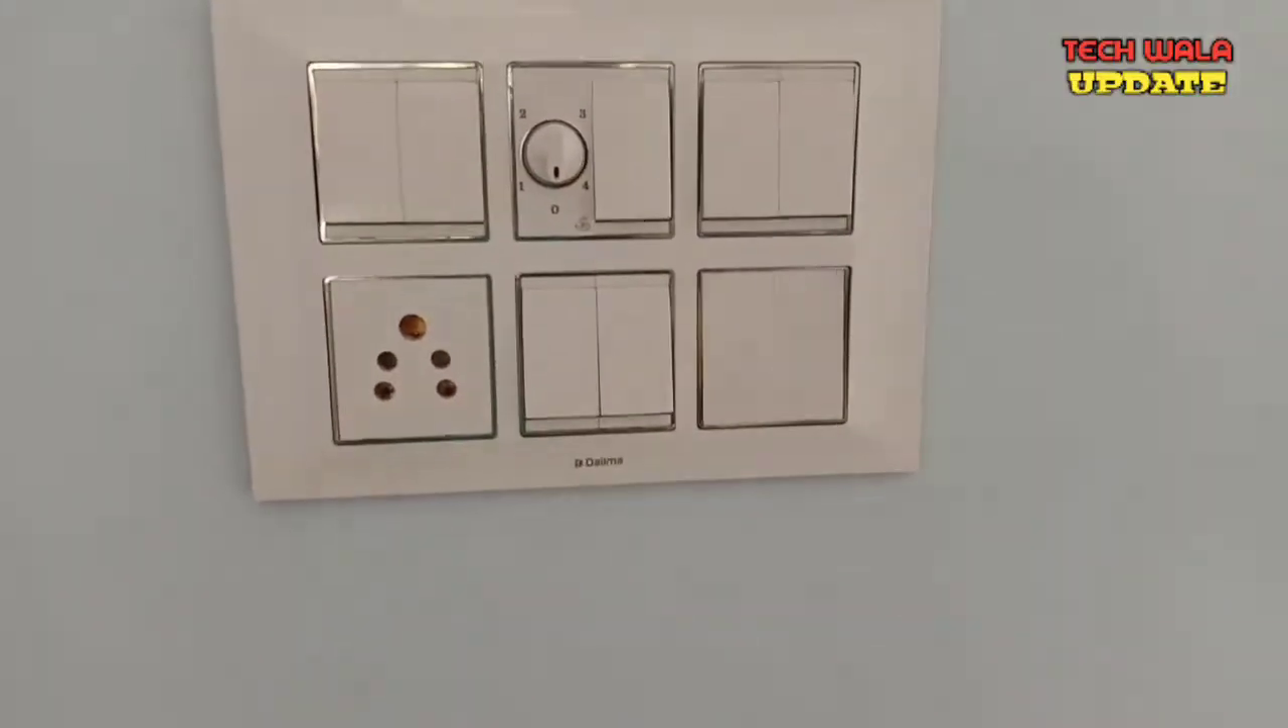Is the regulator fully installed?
Yes.